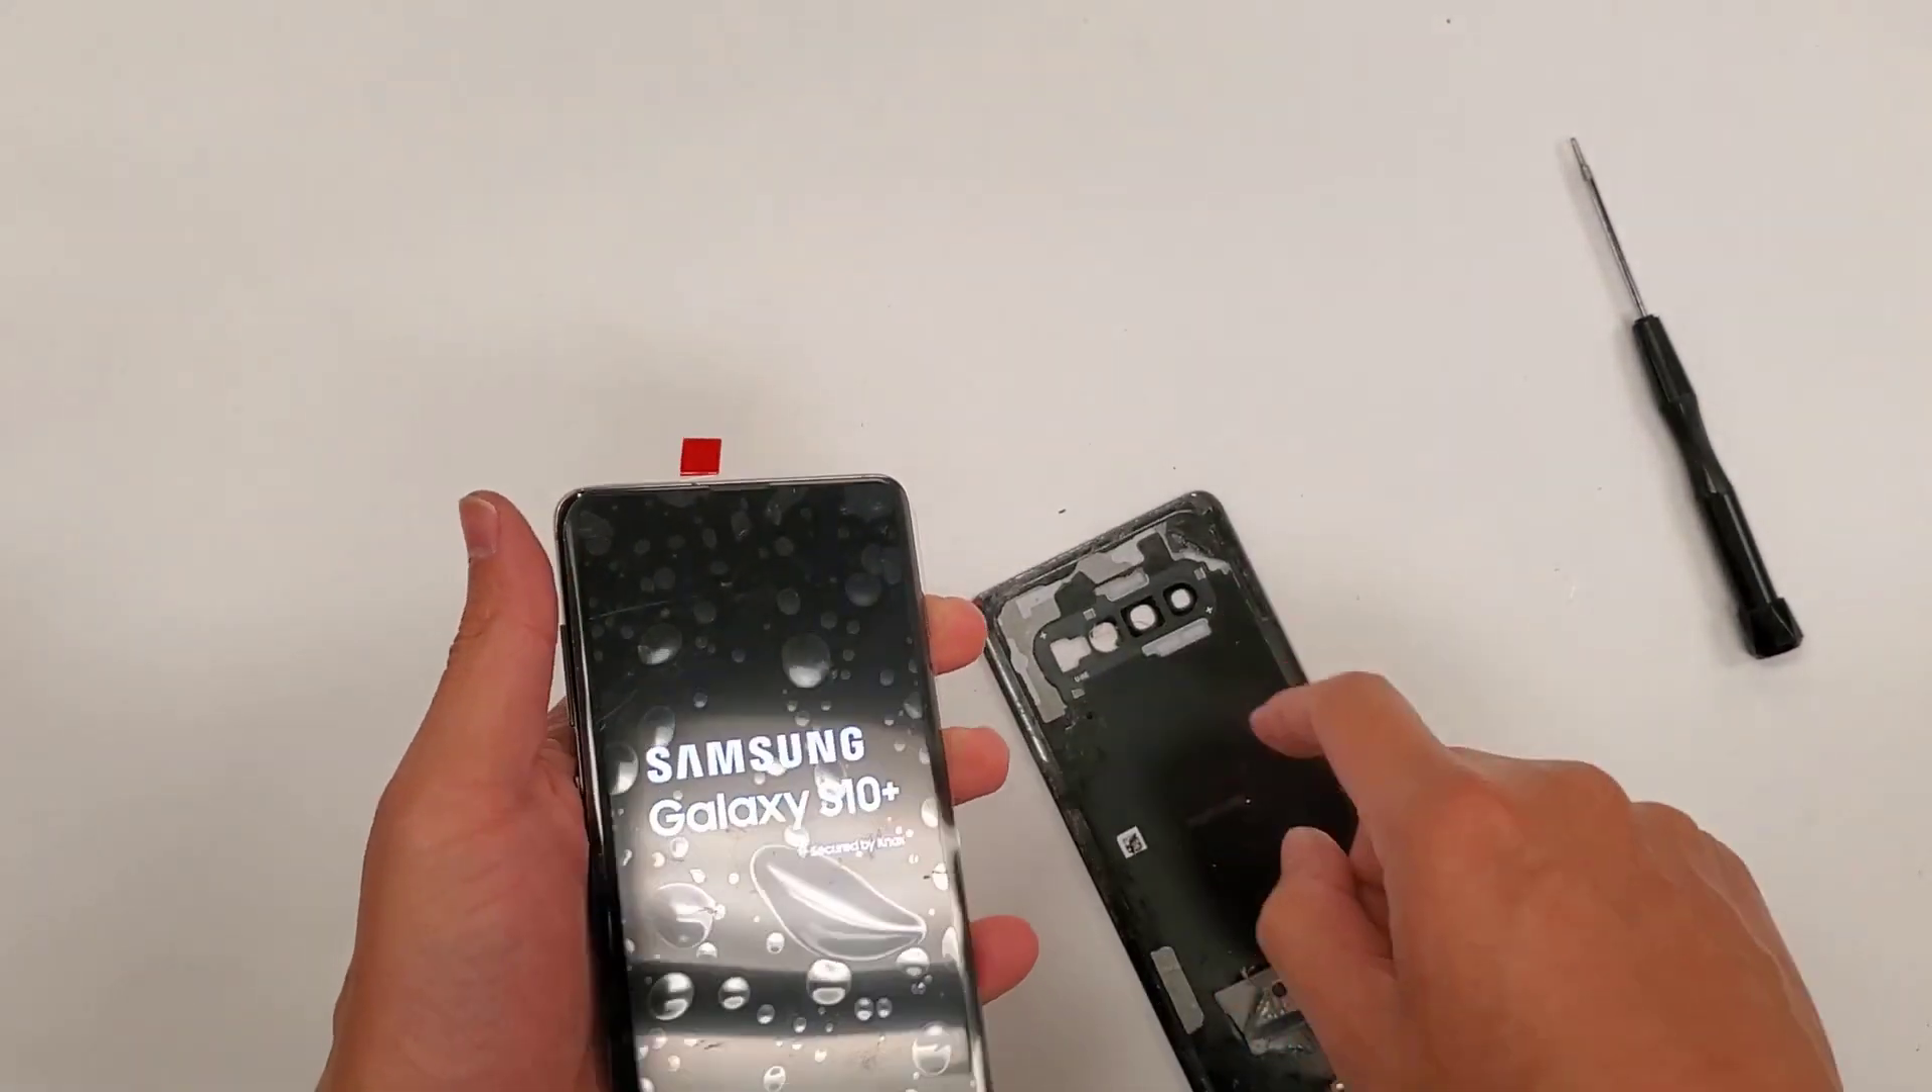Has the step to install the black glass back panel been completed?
No.